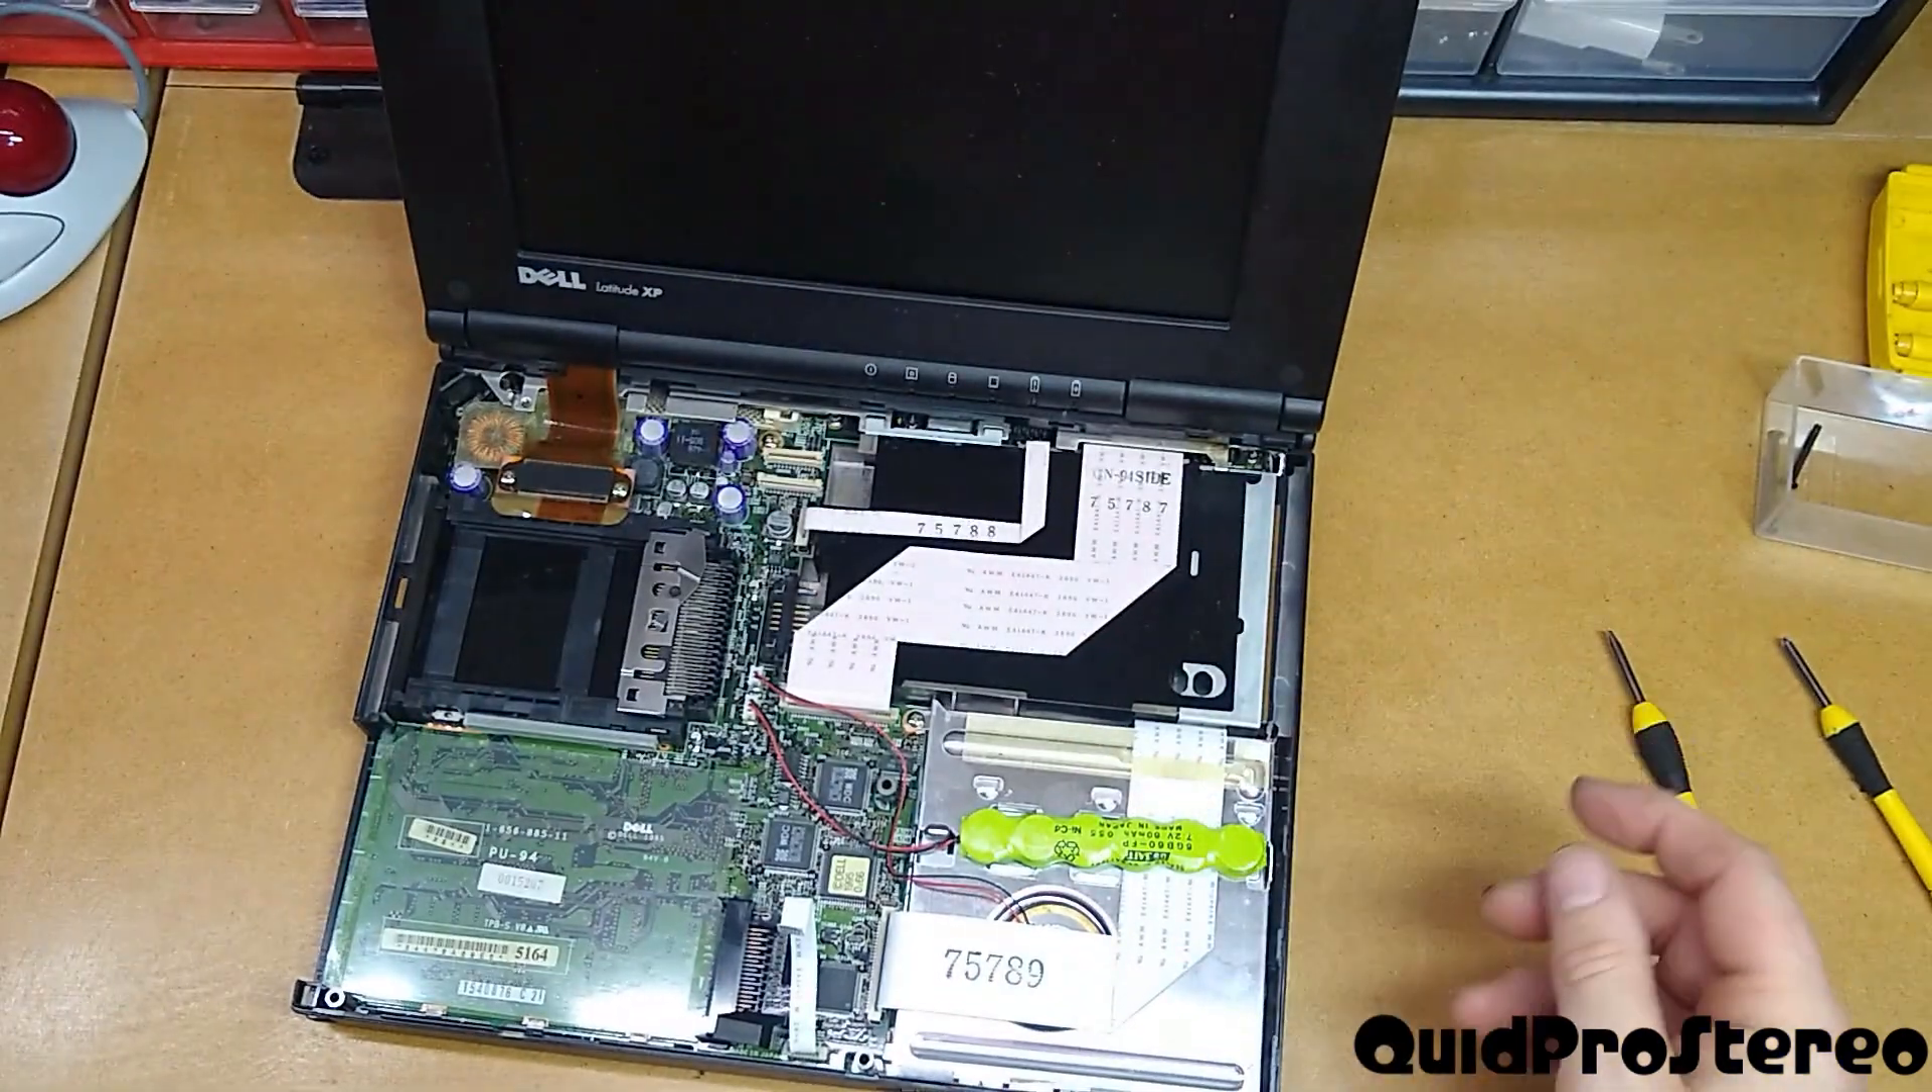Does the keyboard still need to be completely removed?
No.